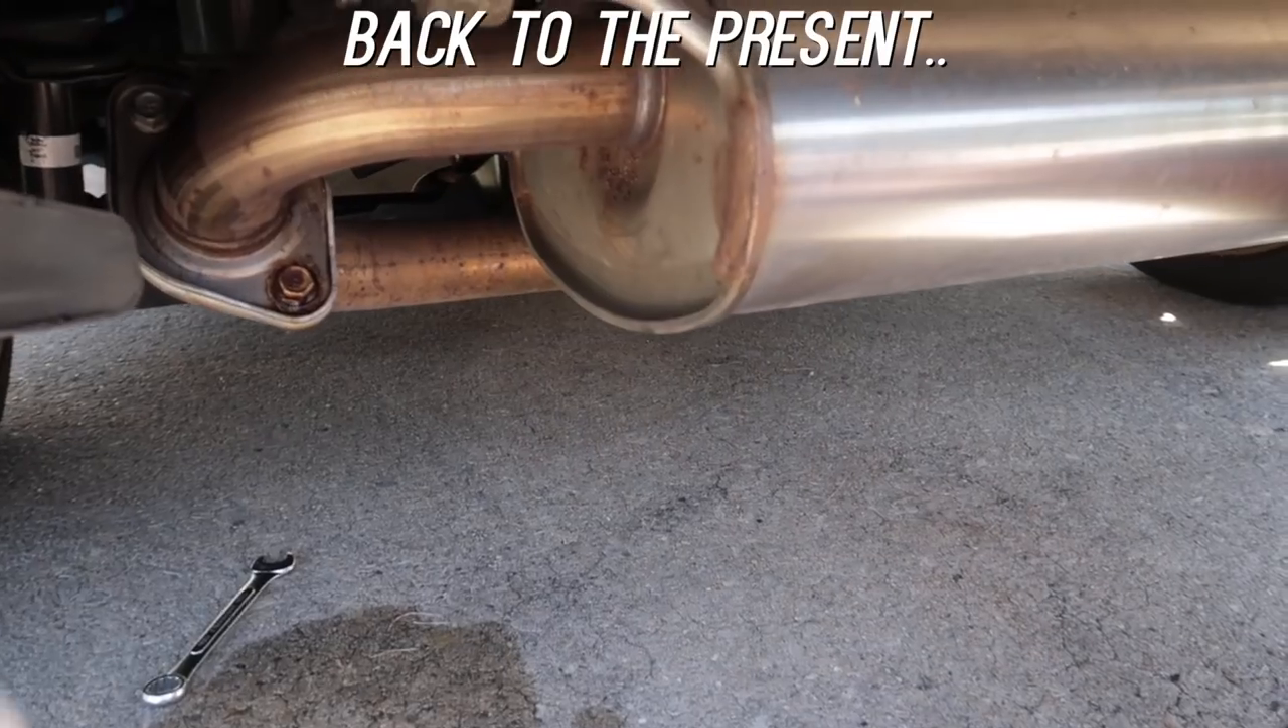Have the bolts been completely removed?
No.